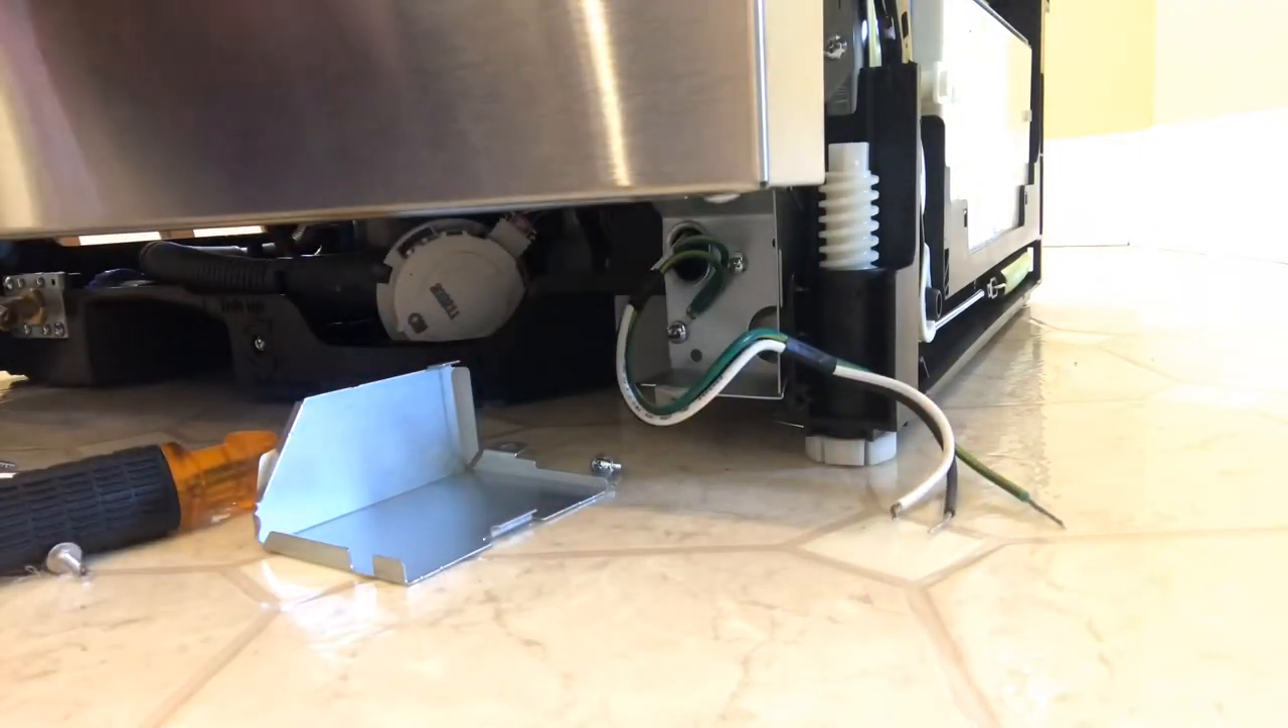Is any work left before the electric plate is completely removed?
No.